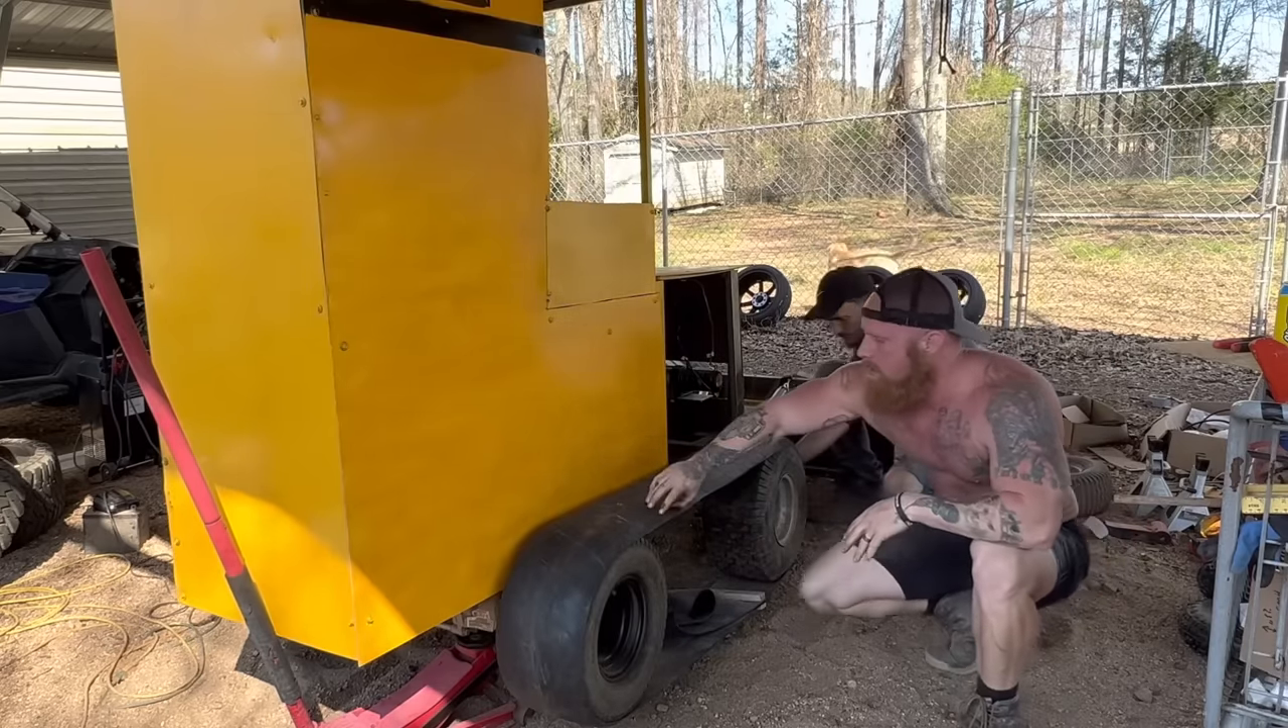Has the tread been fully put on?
No.